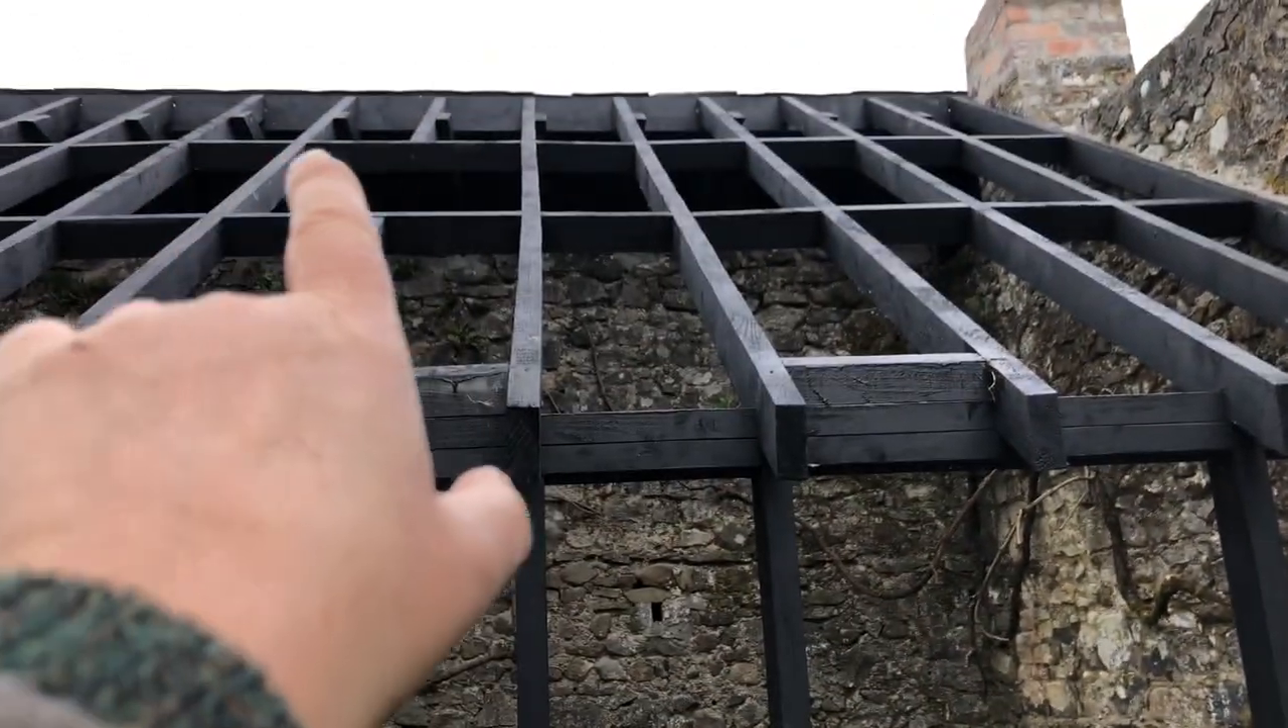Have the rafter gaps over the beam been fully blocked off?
No.